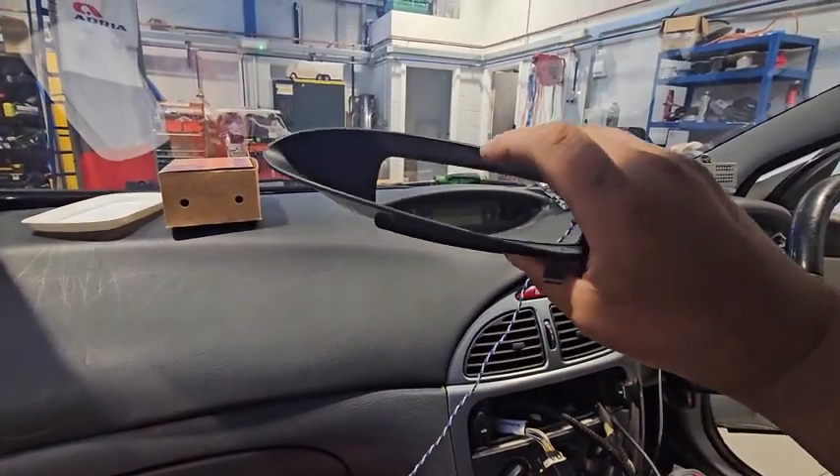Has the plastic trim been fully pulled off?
Yes.